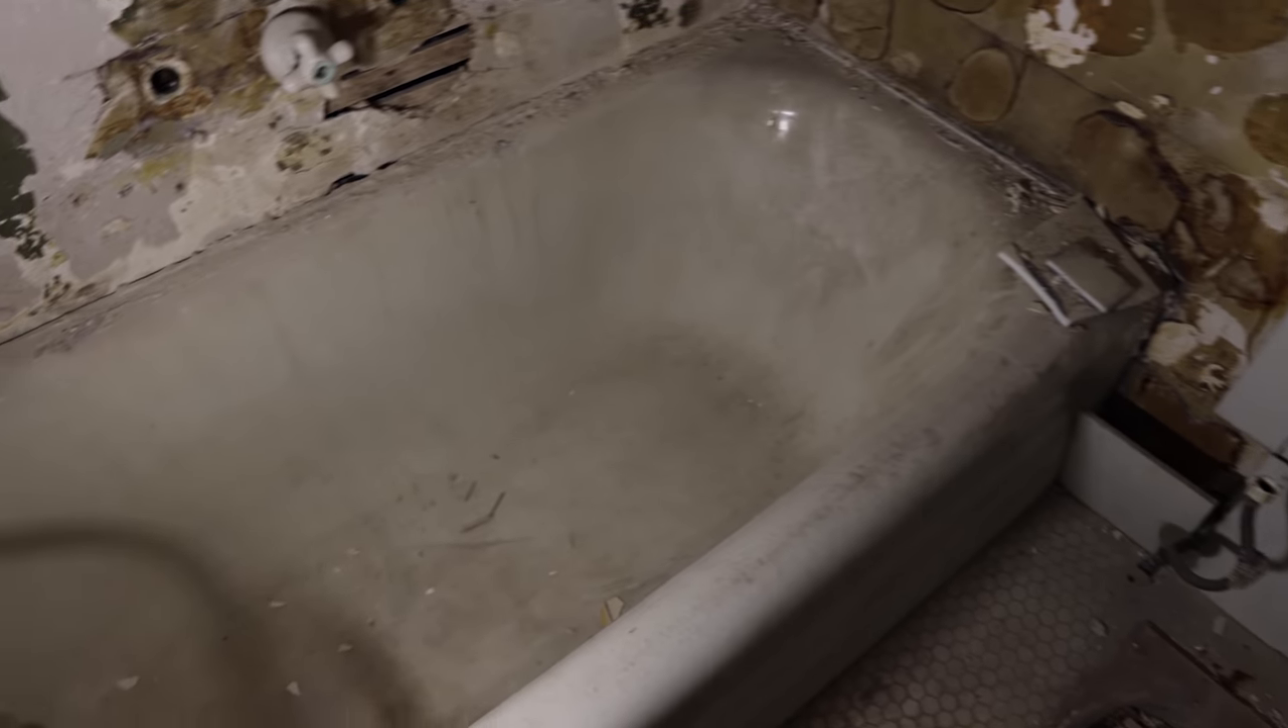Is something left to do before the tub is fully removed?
Yes.